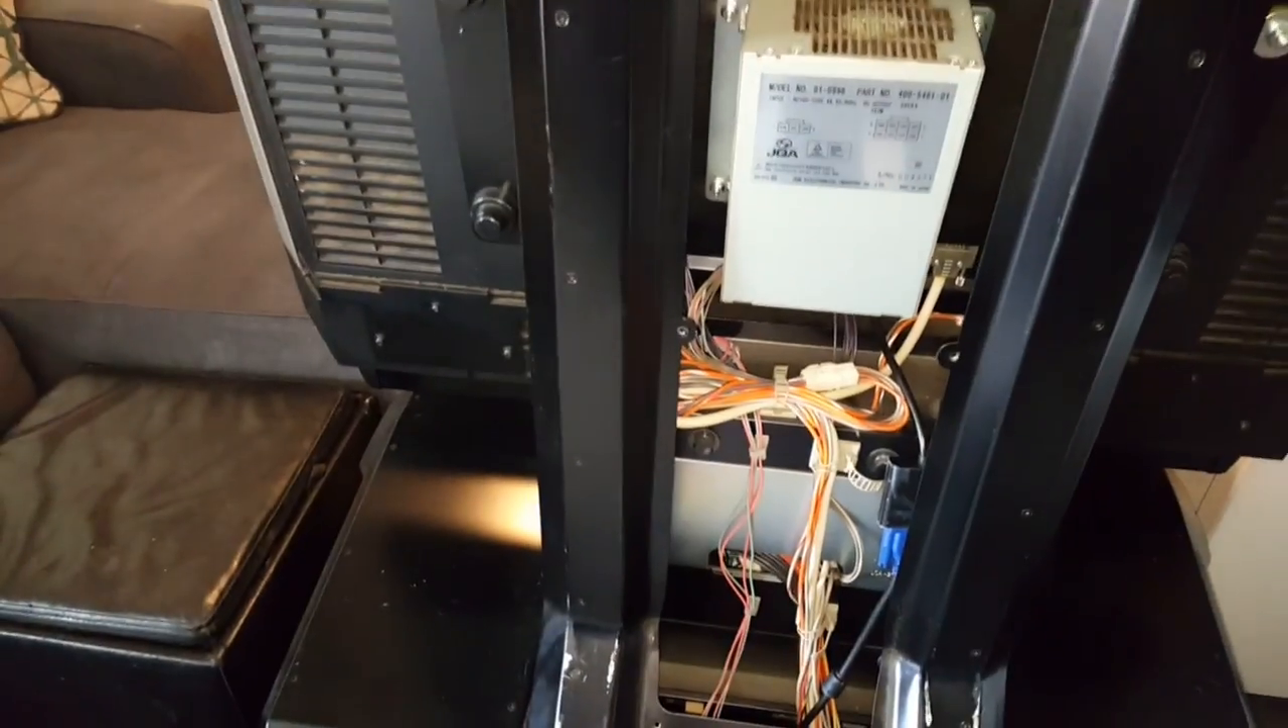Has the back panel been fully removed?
Yes.